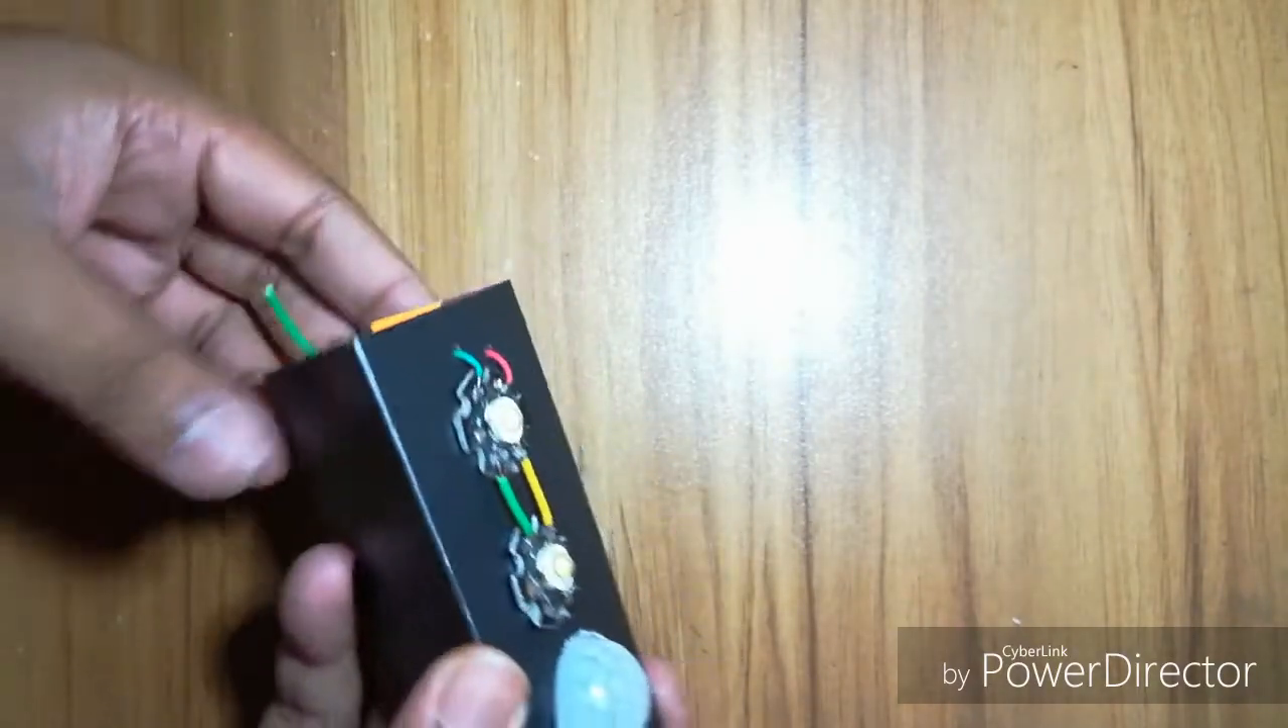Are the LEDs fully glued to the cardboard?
Yes.